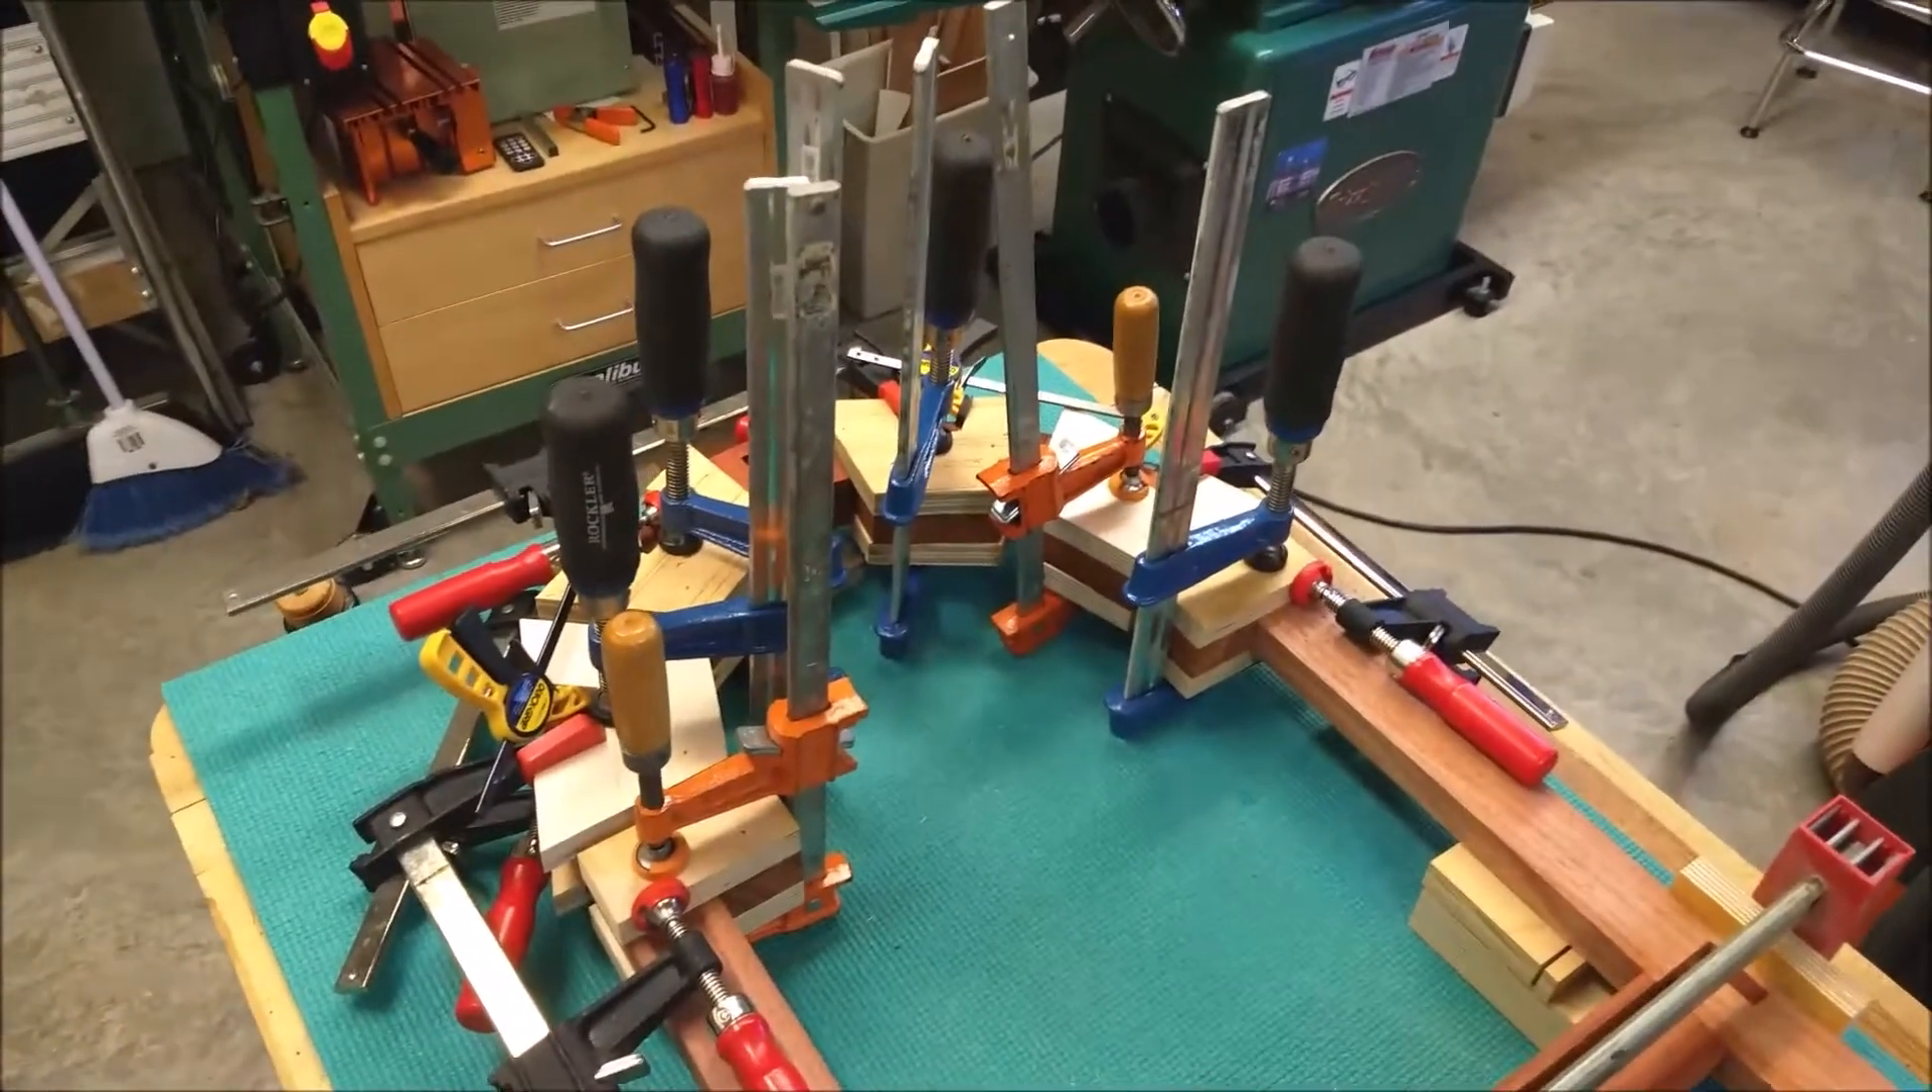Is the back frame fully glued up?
Yes.